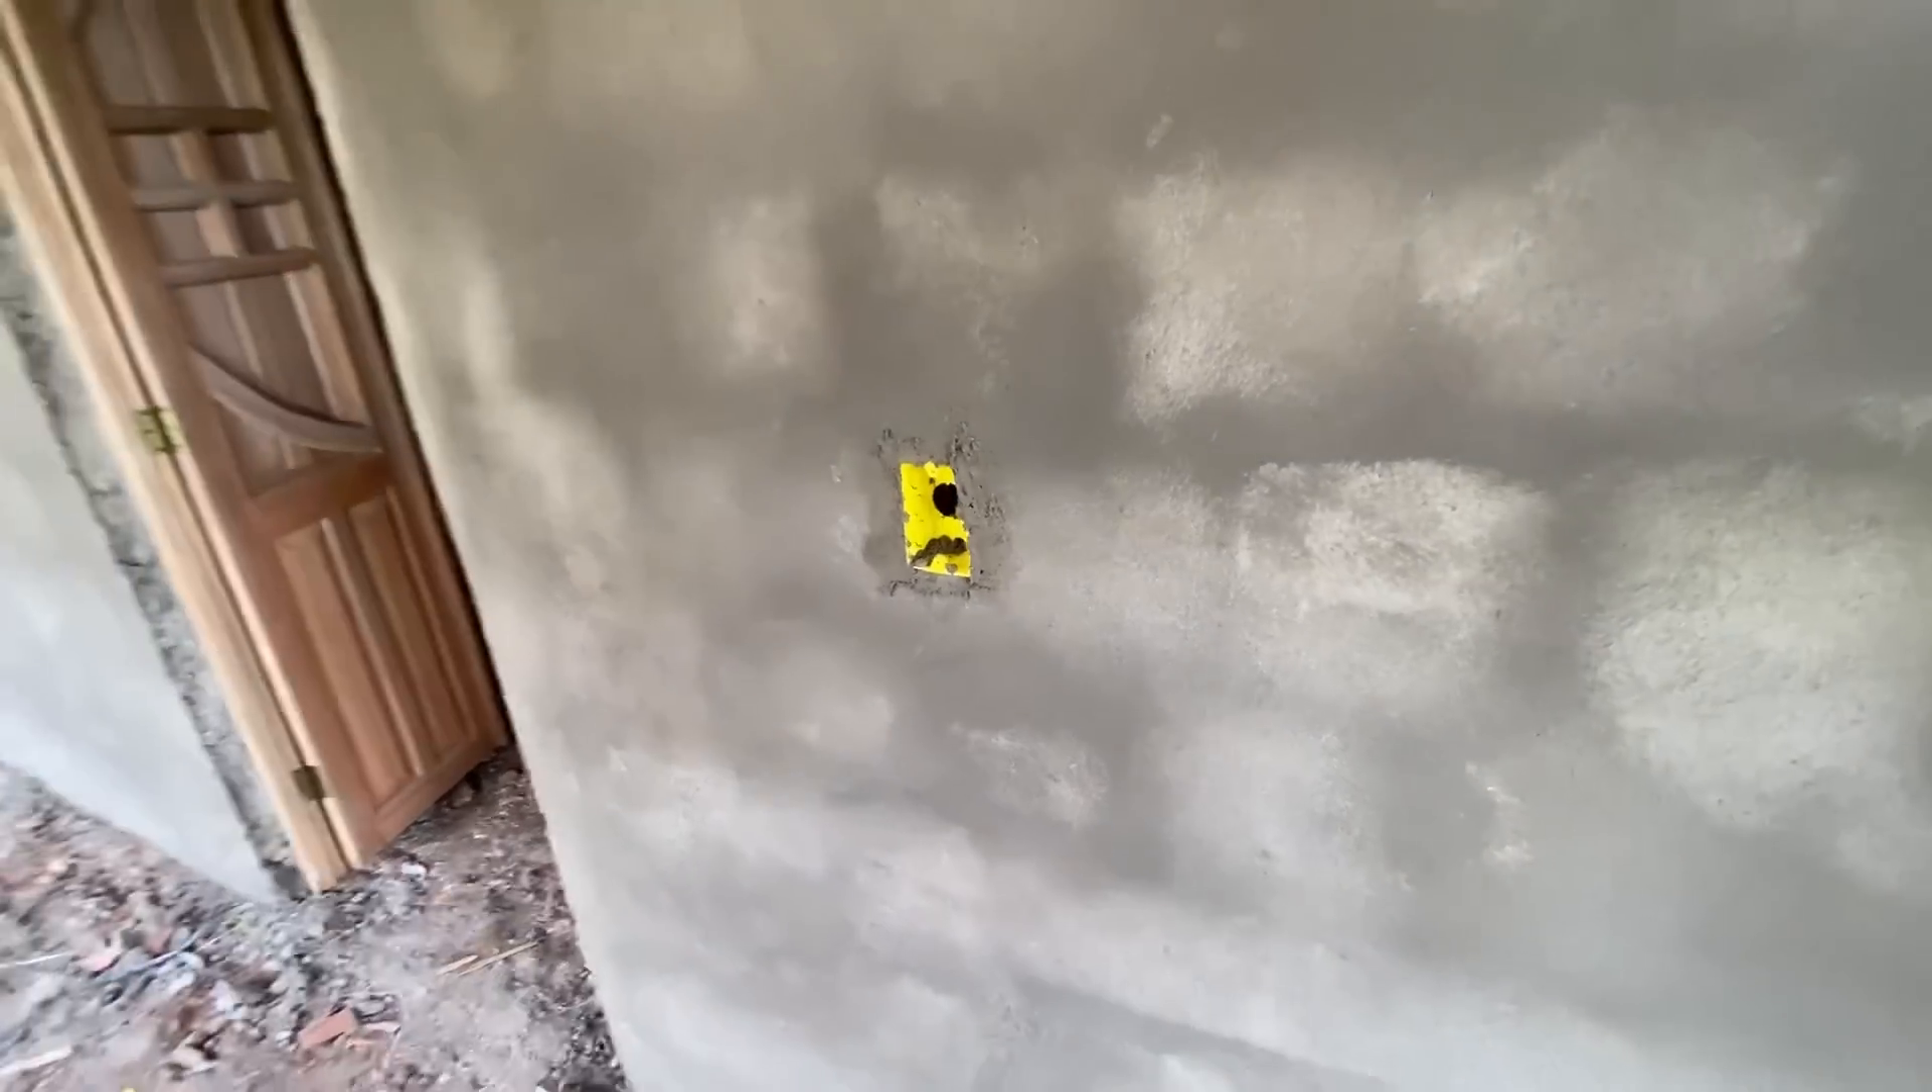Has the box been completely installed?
Yes.